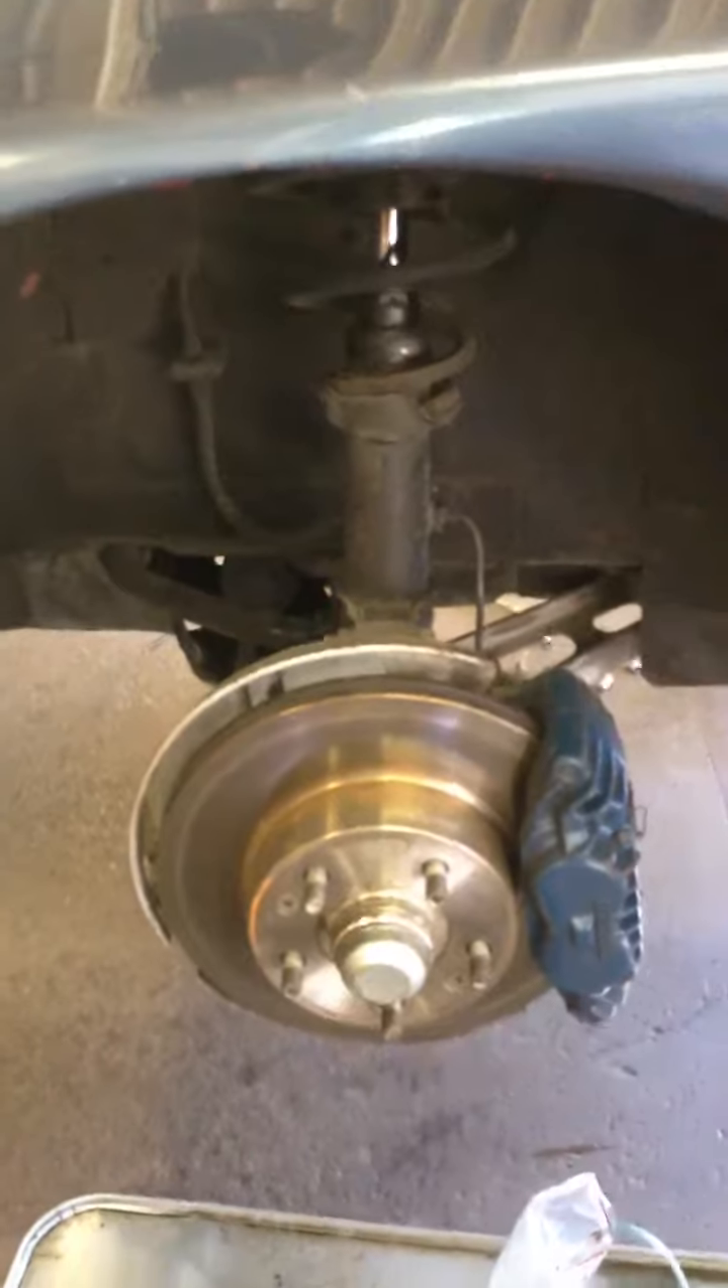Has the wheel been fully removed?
Yes.